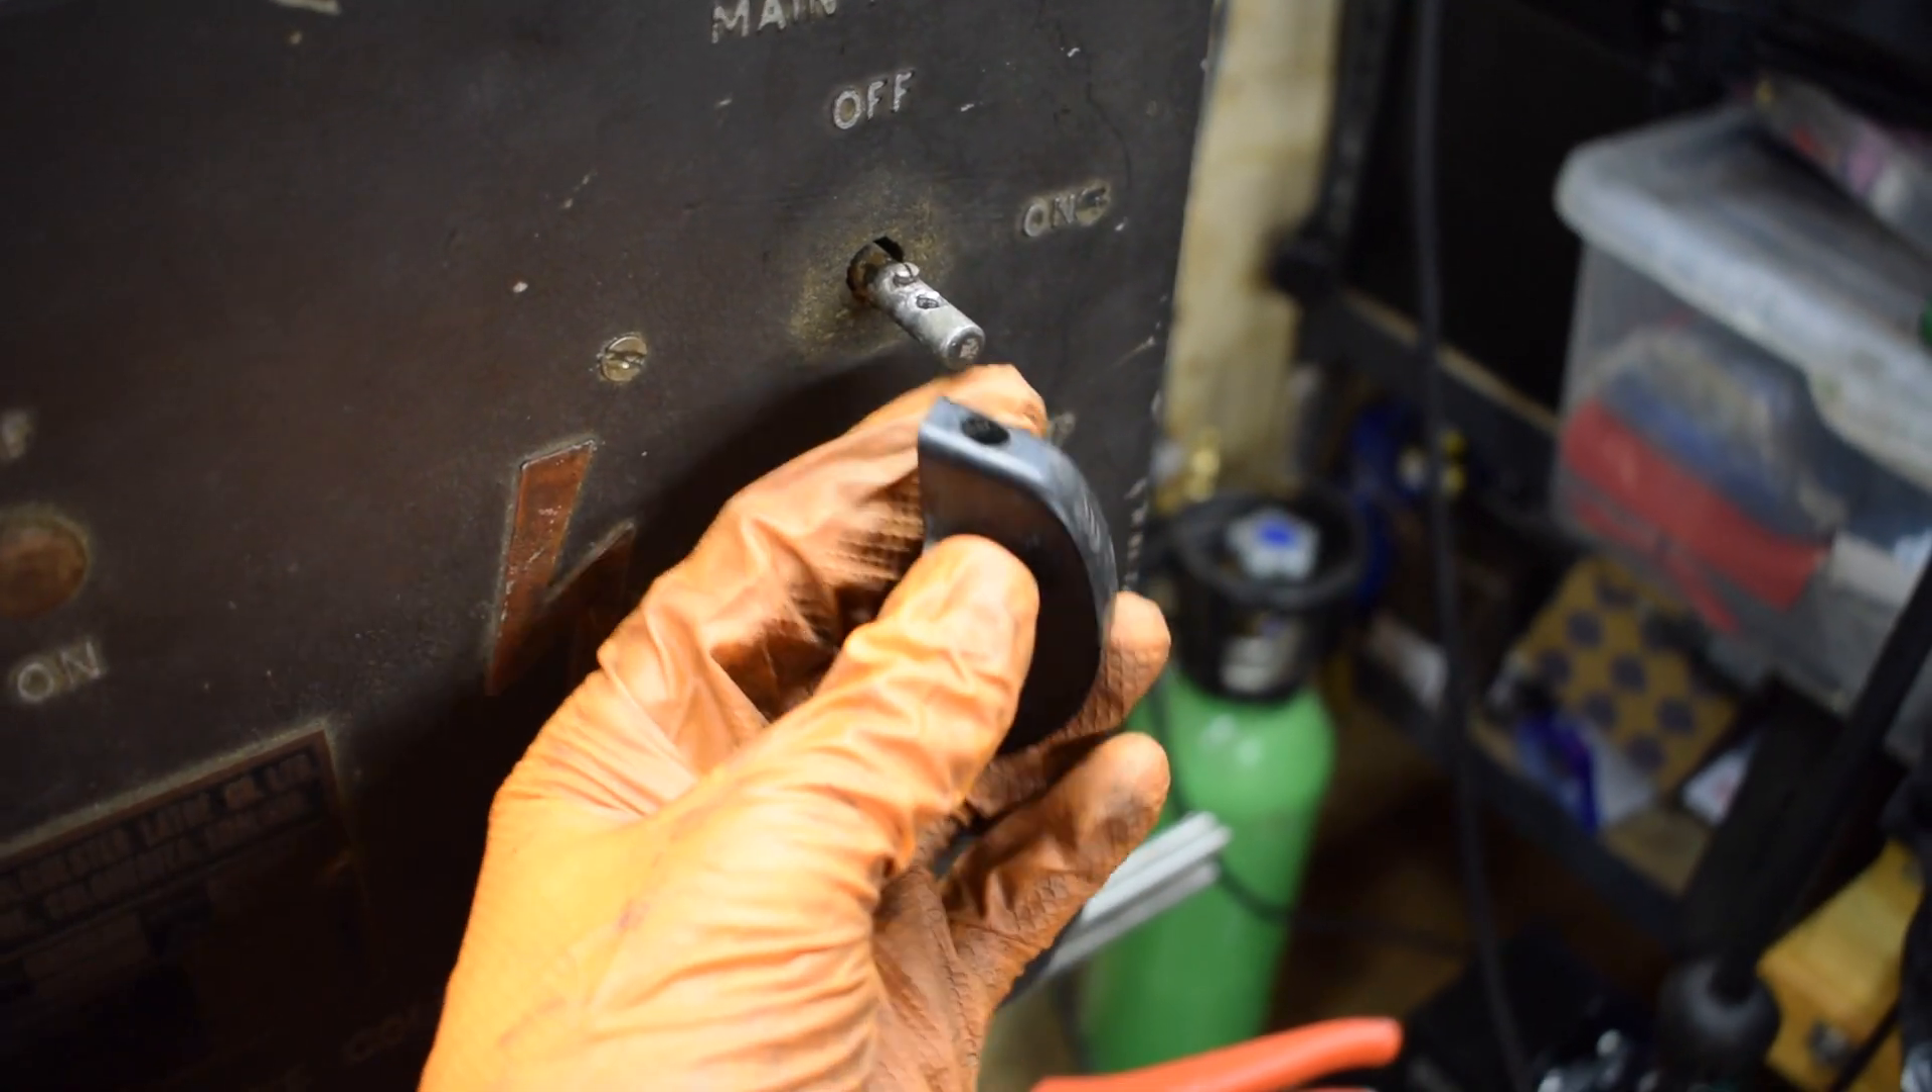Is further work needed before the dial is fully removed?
No.